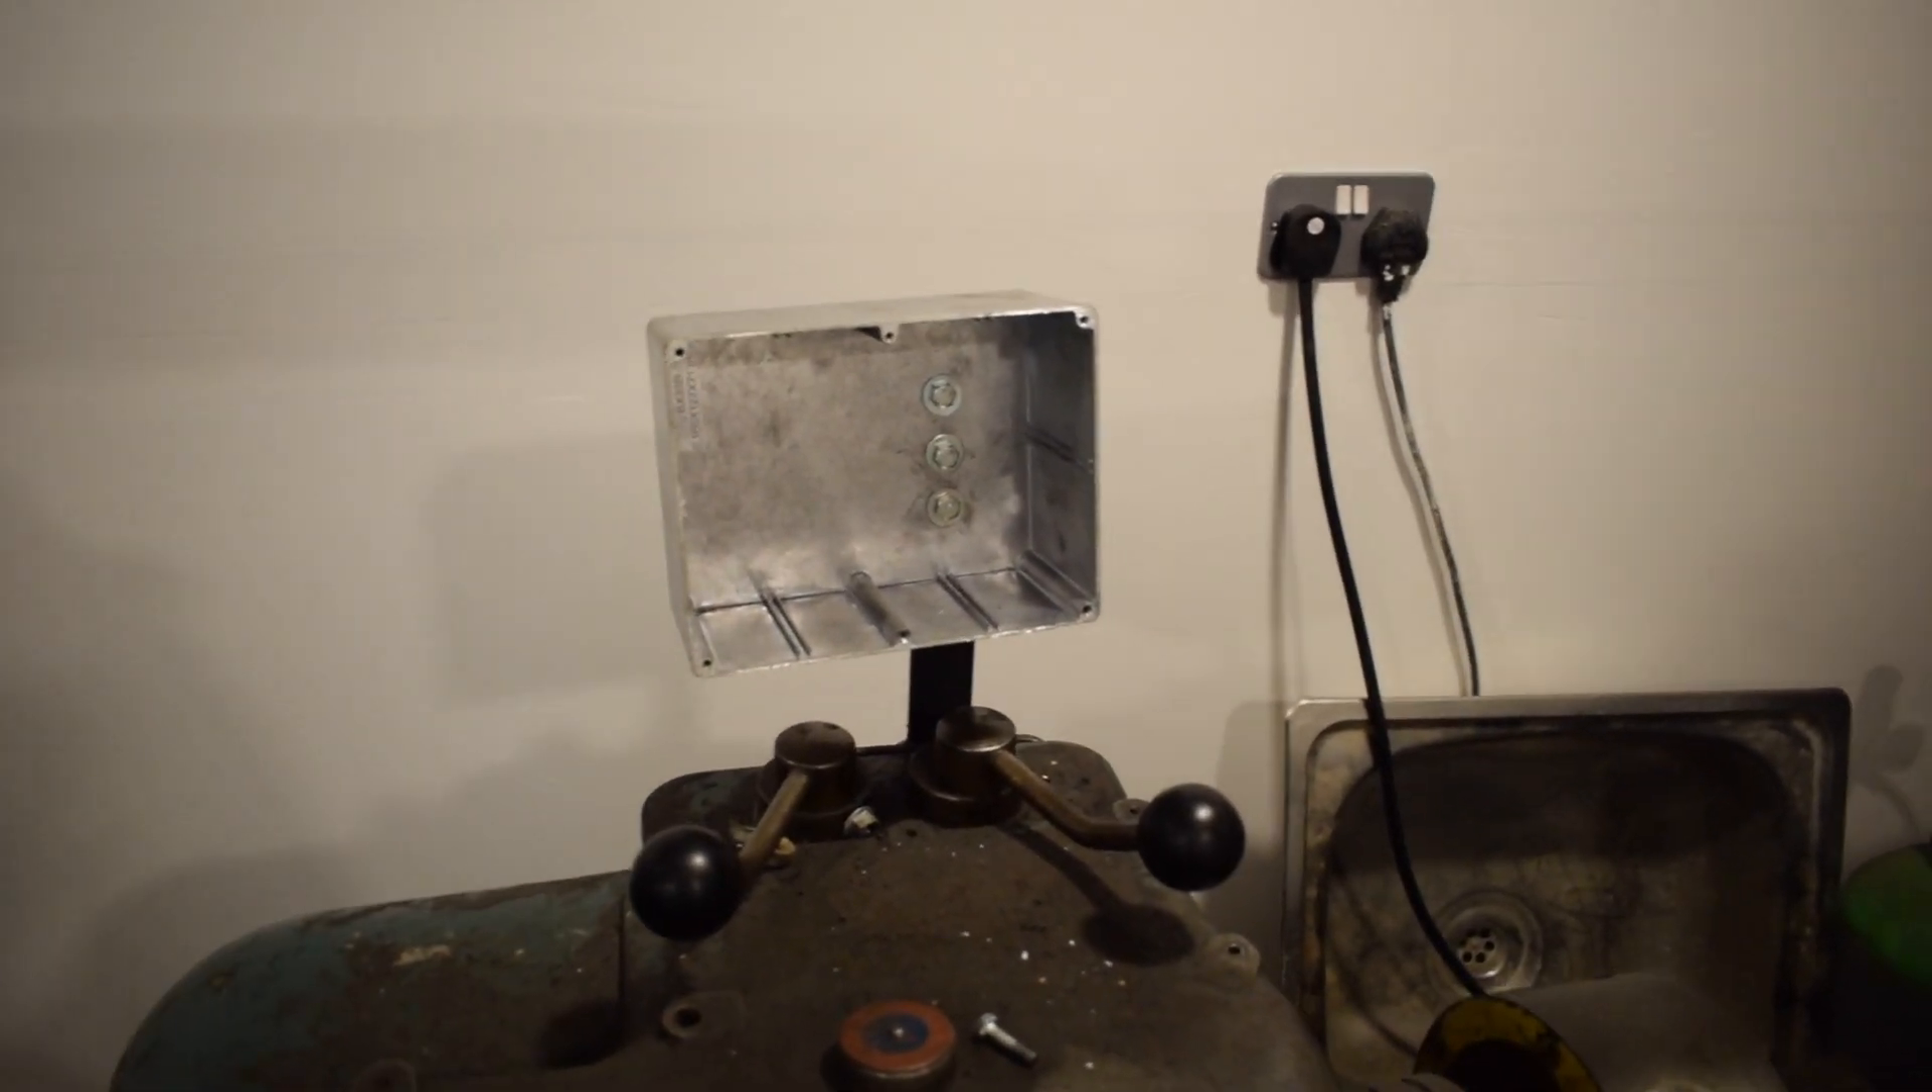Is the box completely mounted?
Yes.